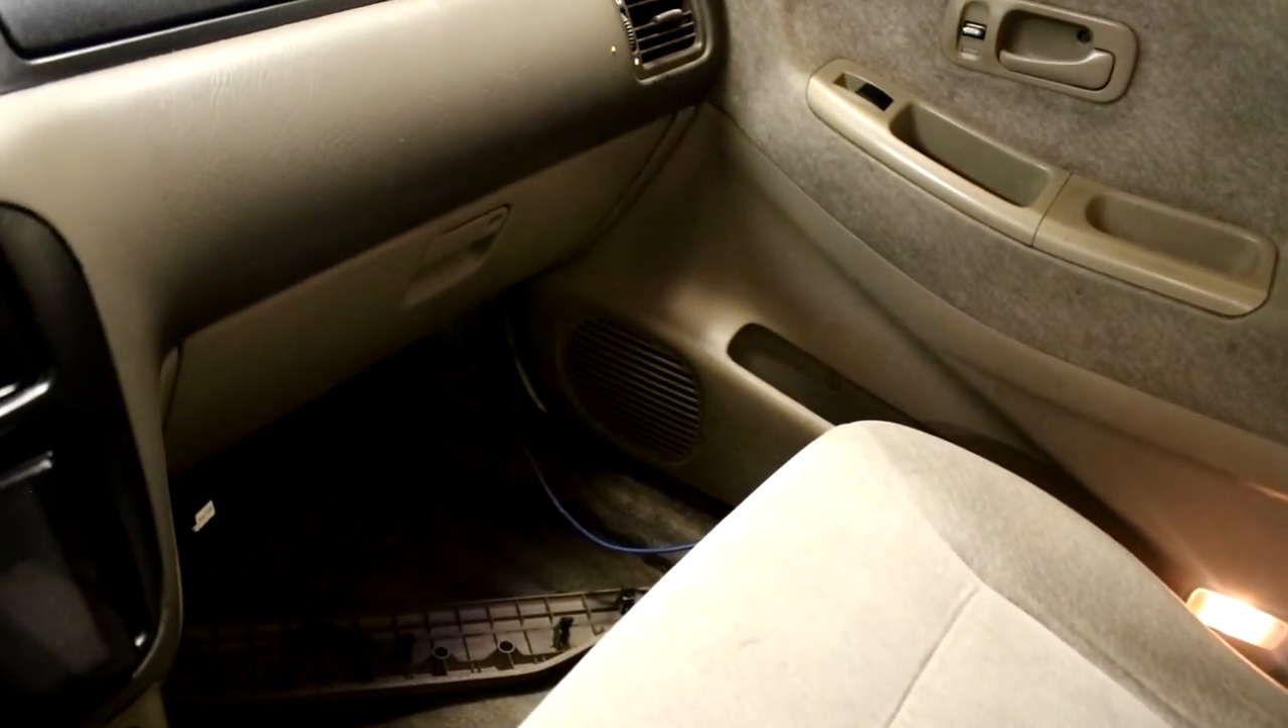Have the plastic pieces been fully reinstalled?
No.